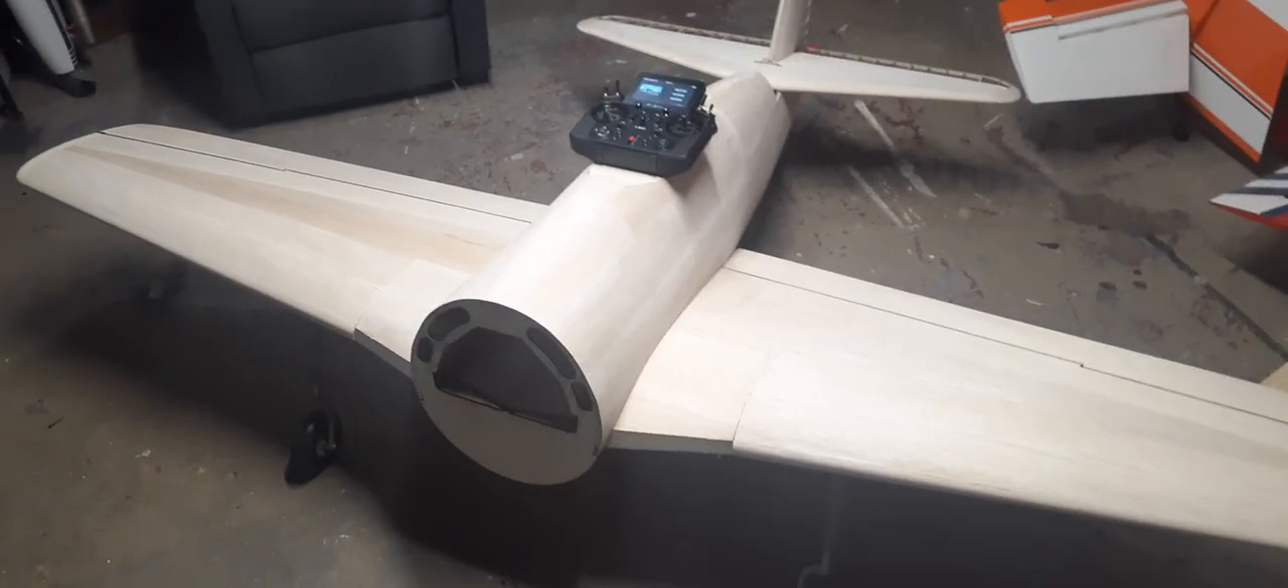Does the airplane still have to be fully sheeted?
No.